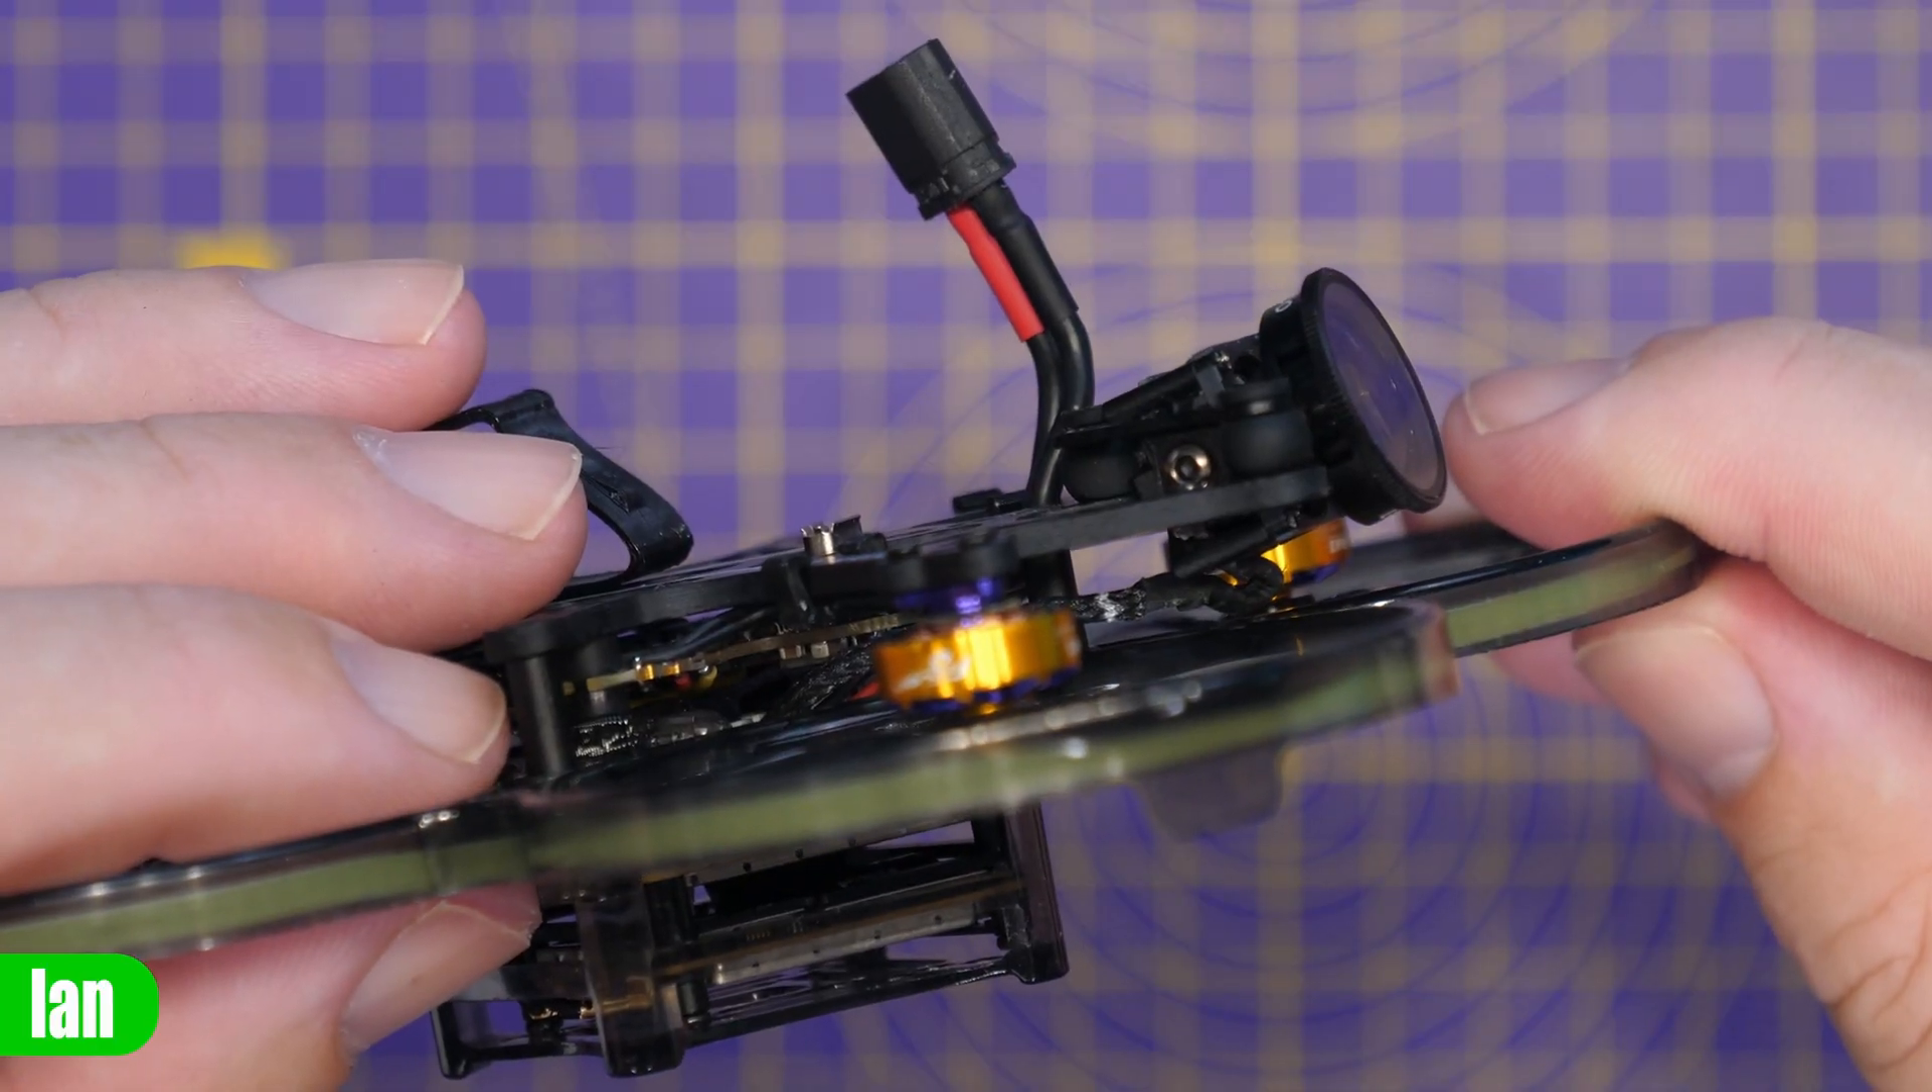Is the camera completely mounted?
Yes.